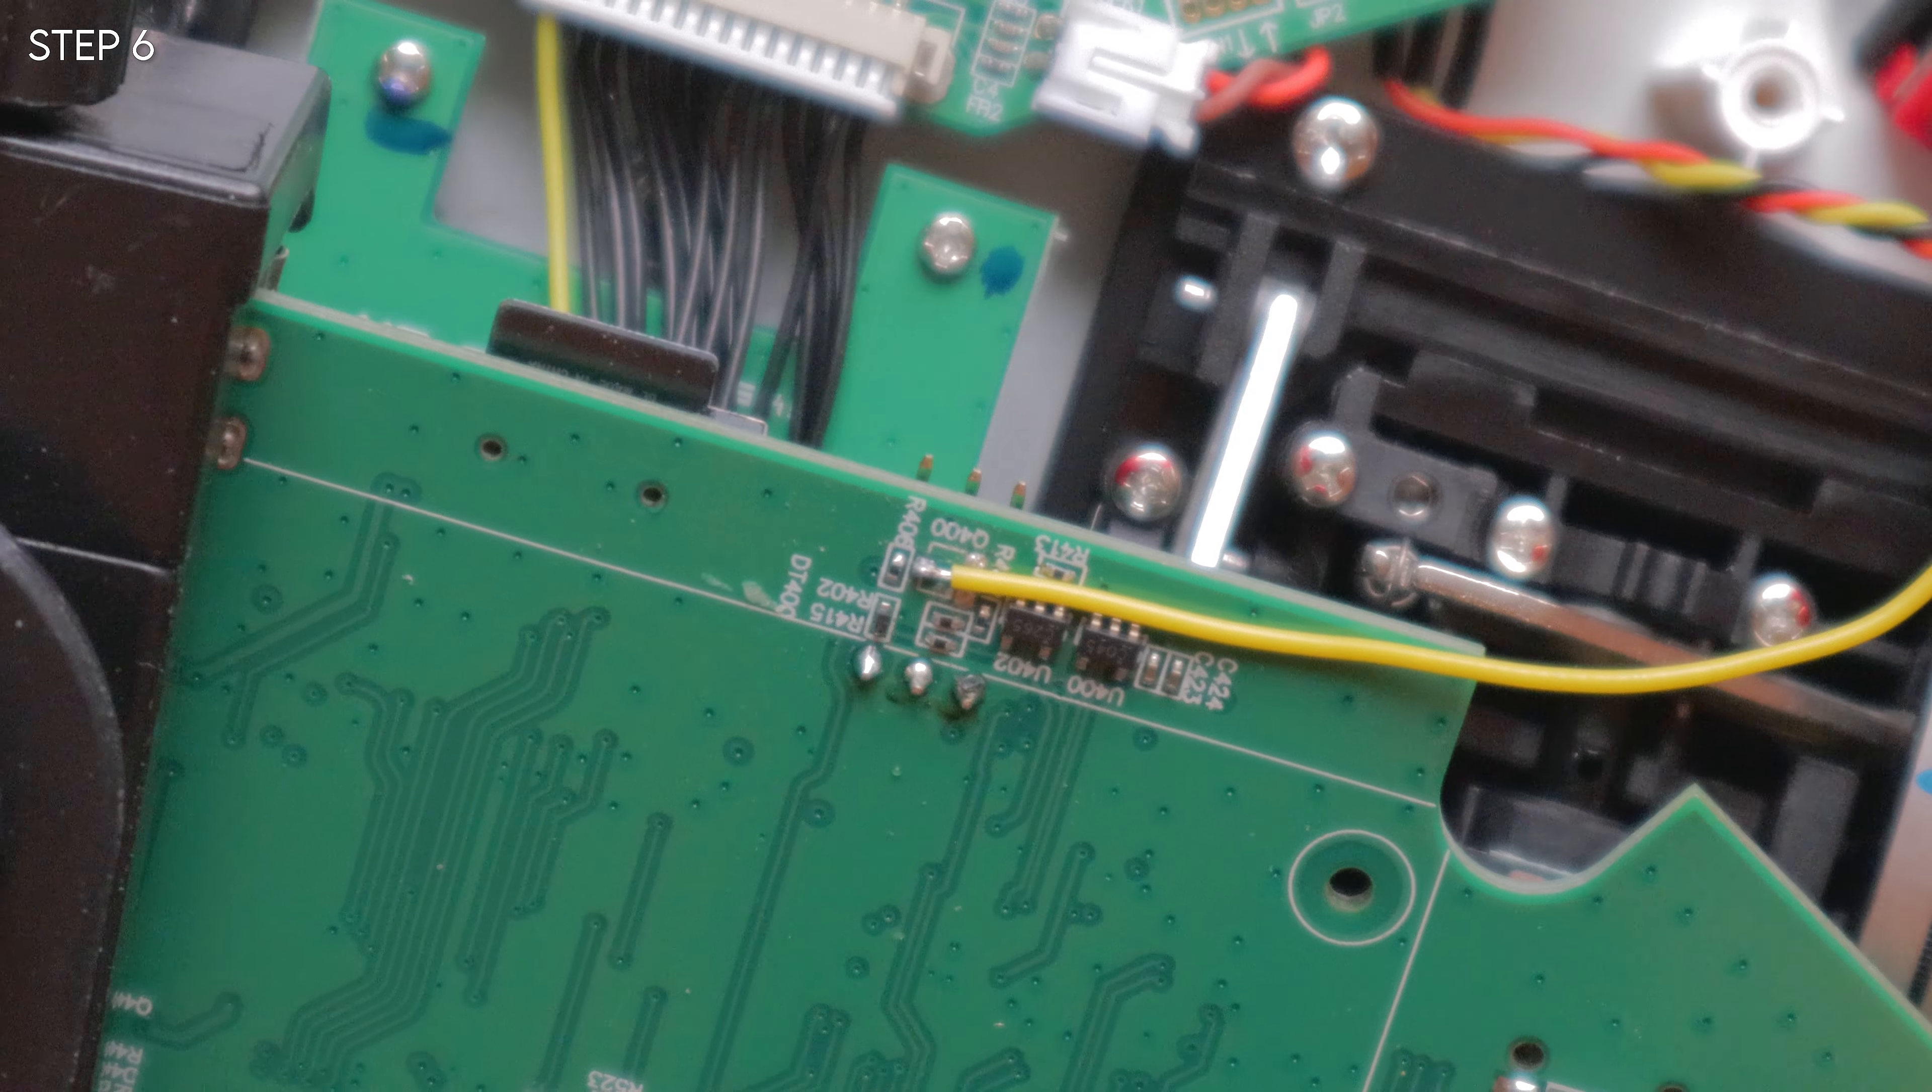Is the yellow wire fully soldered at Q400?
Yes.